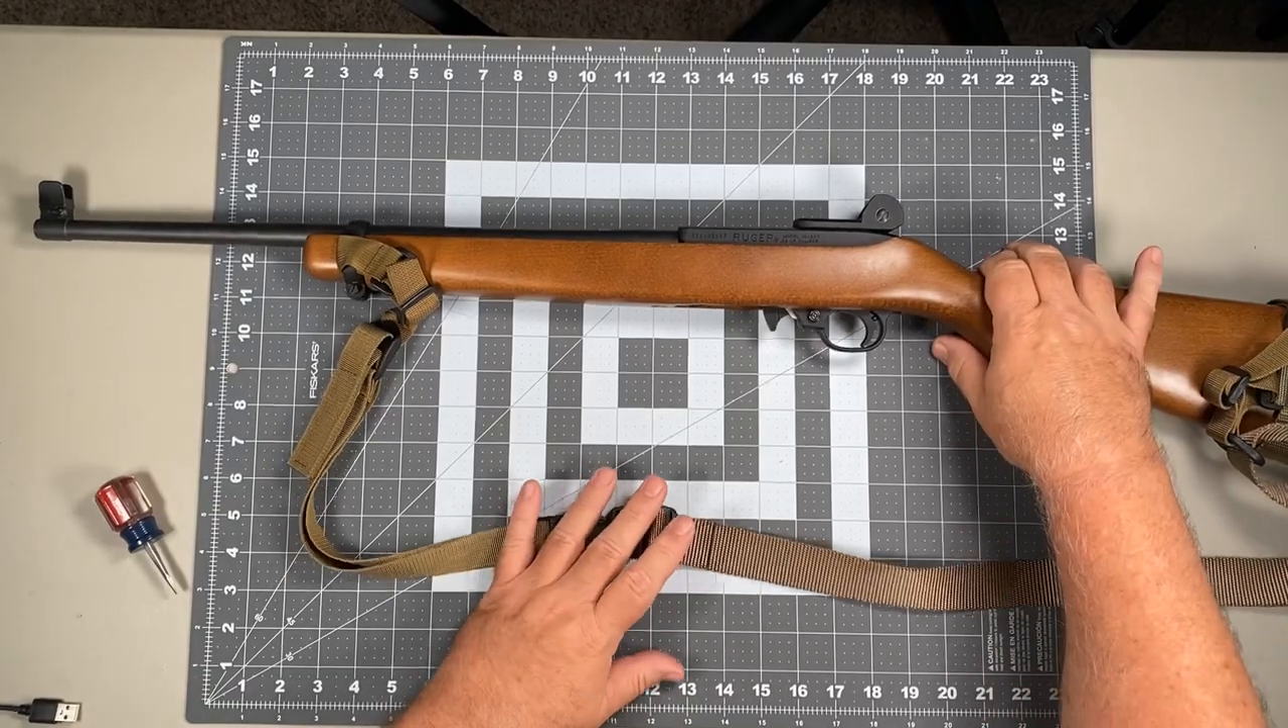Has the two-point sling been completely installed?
Yes.